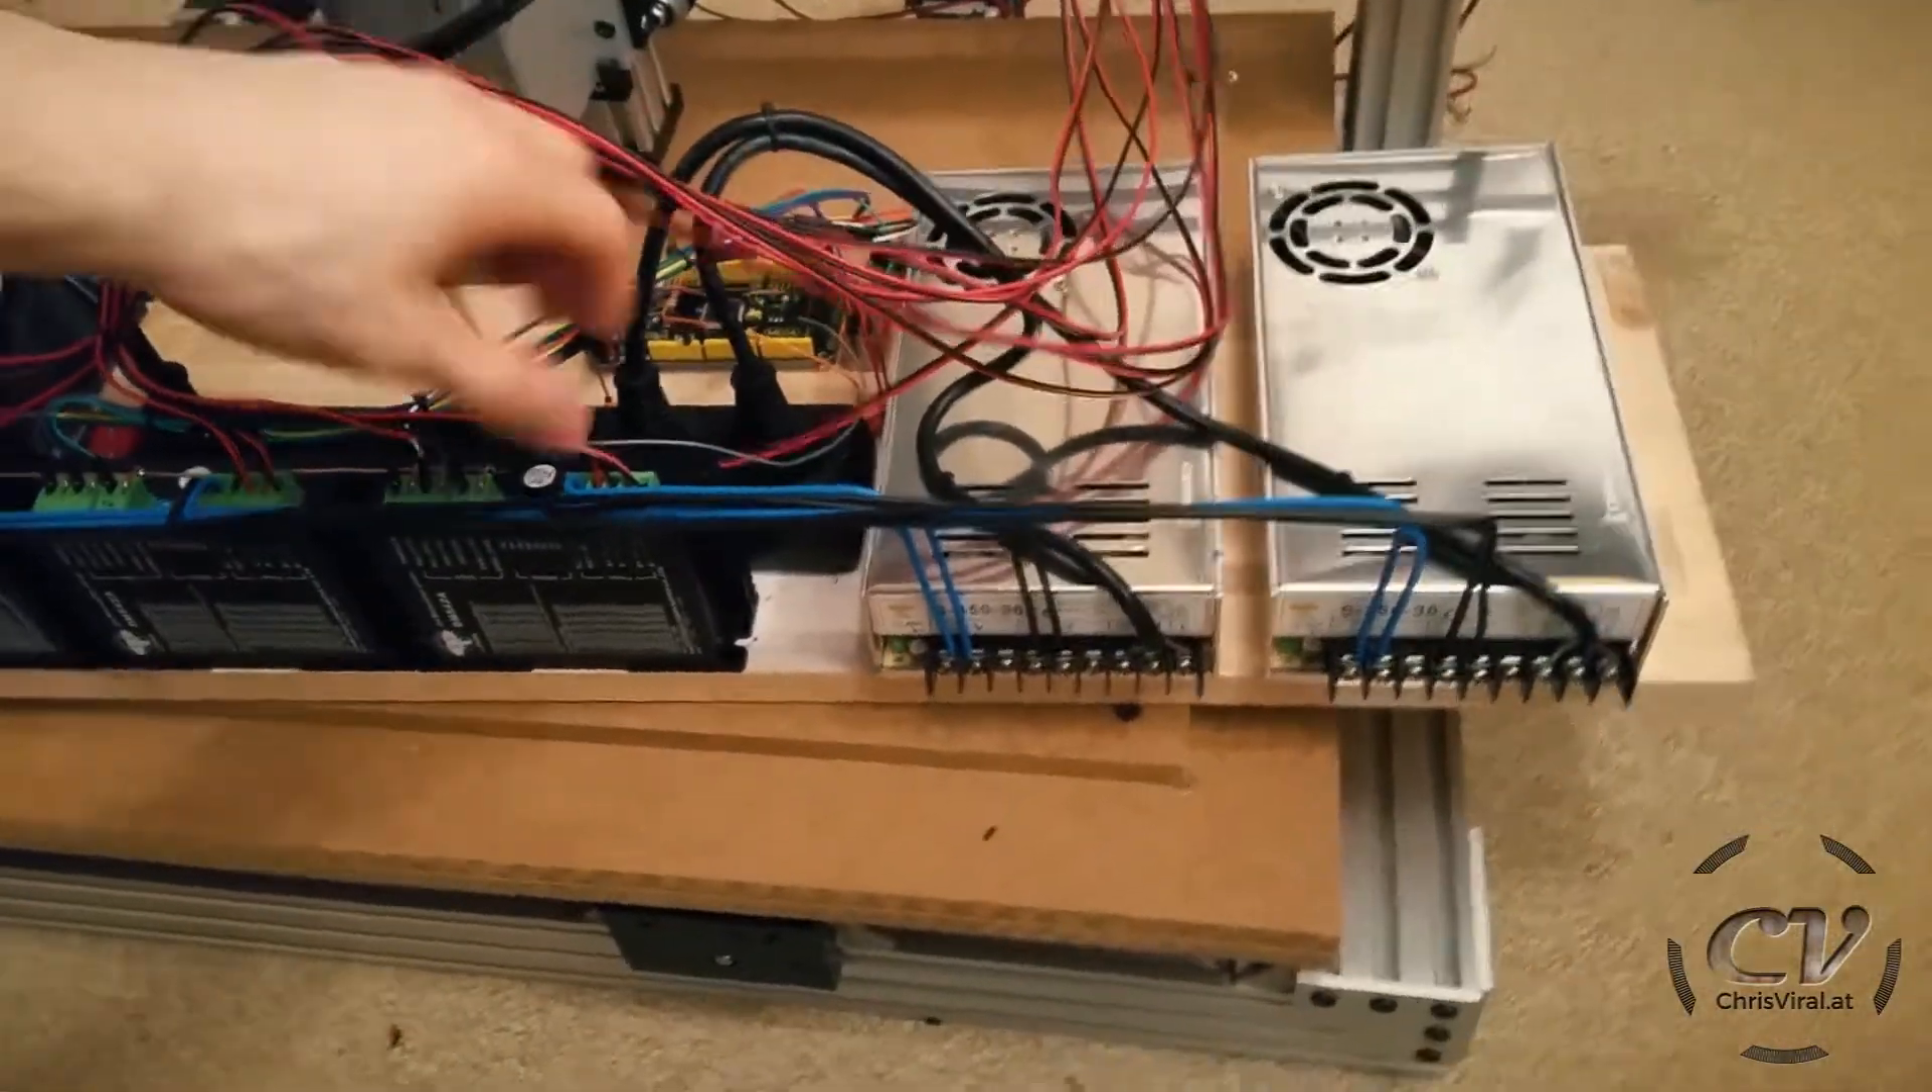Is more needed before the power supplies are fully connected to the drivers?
No.